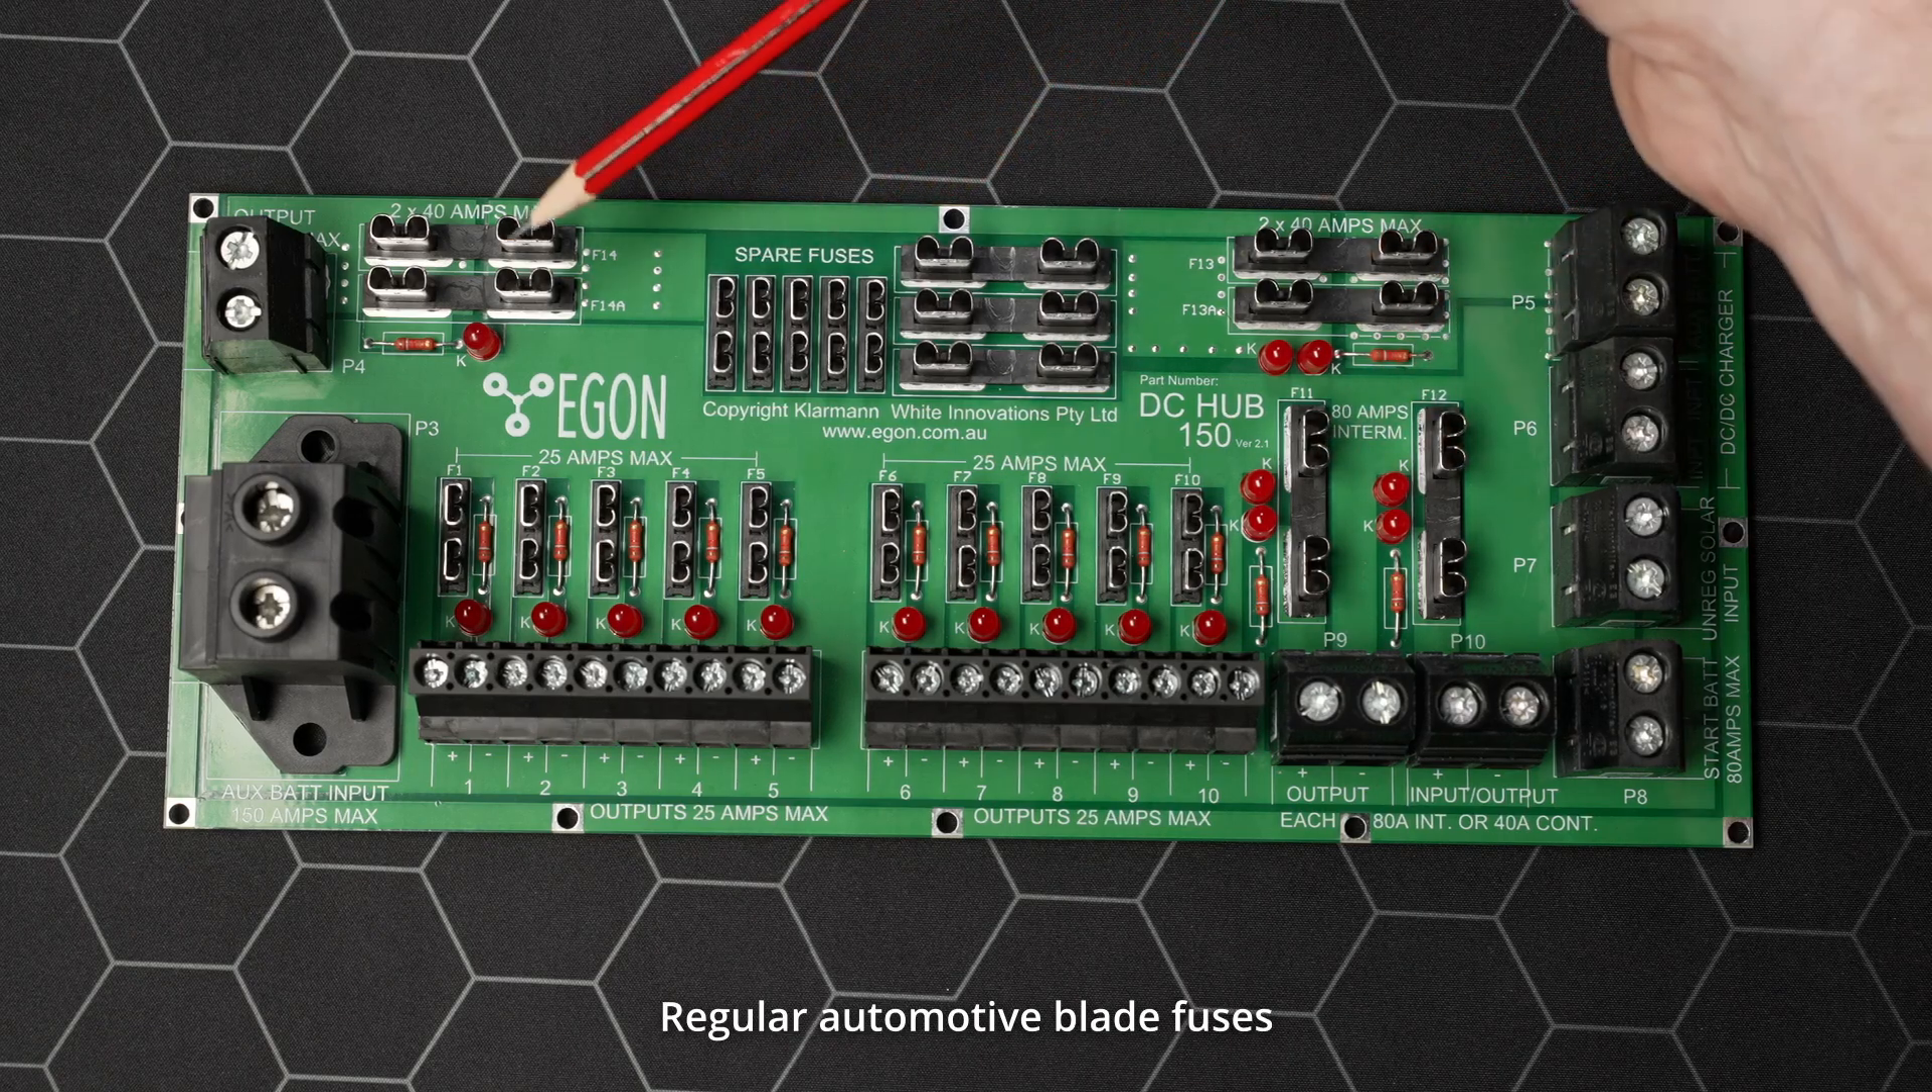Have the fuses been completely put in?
No.